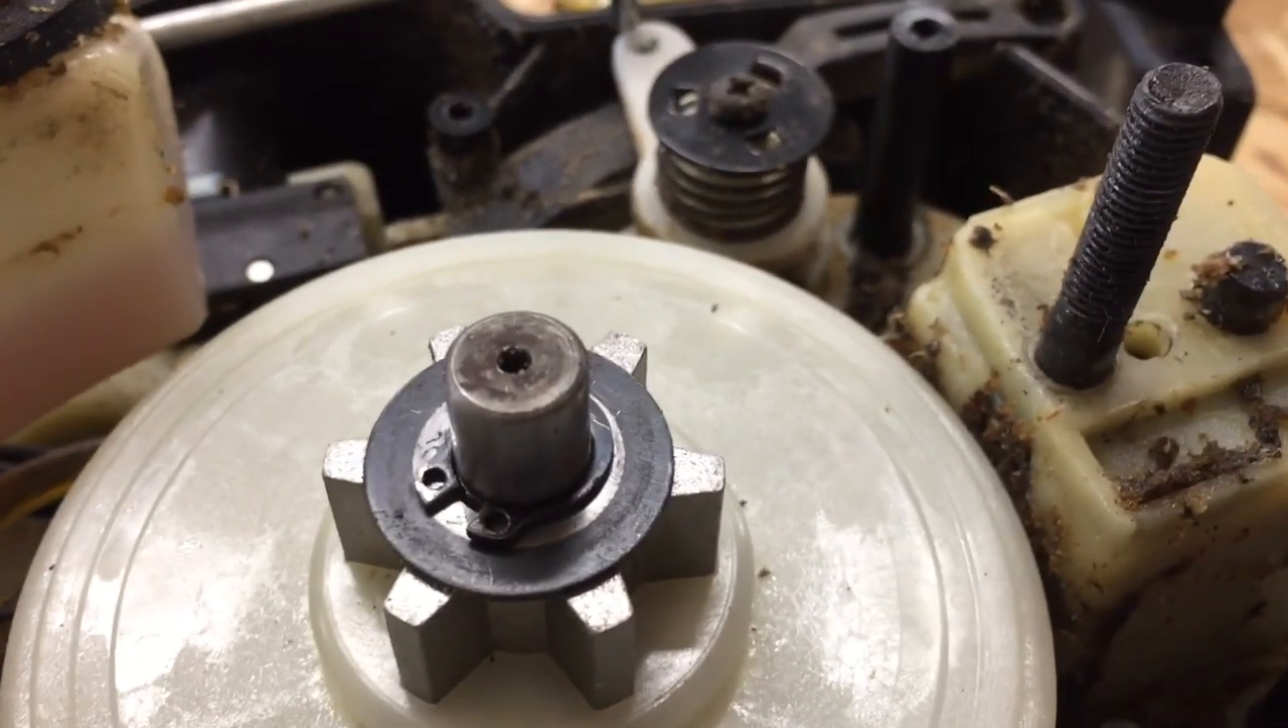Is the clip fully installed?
Yes.